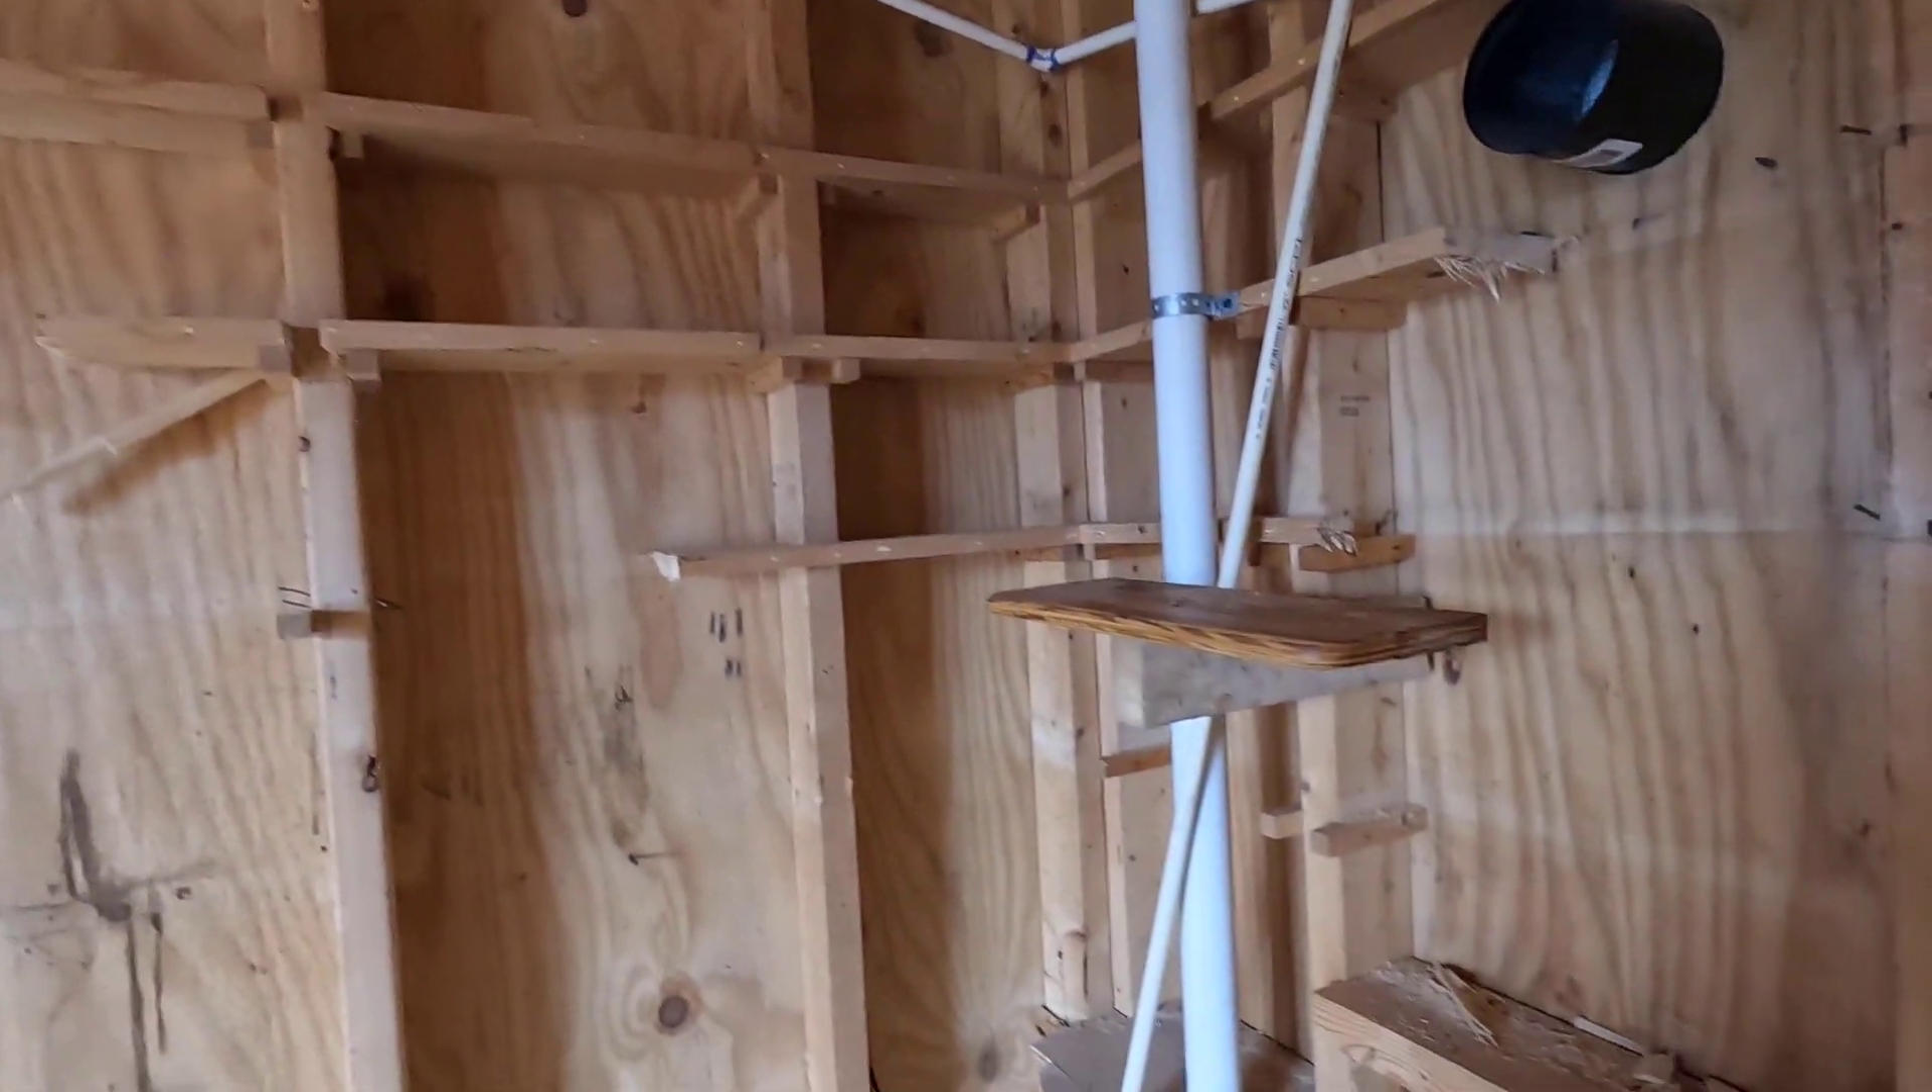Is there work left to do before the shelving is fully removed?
Yes.